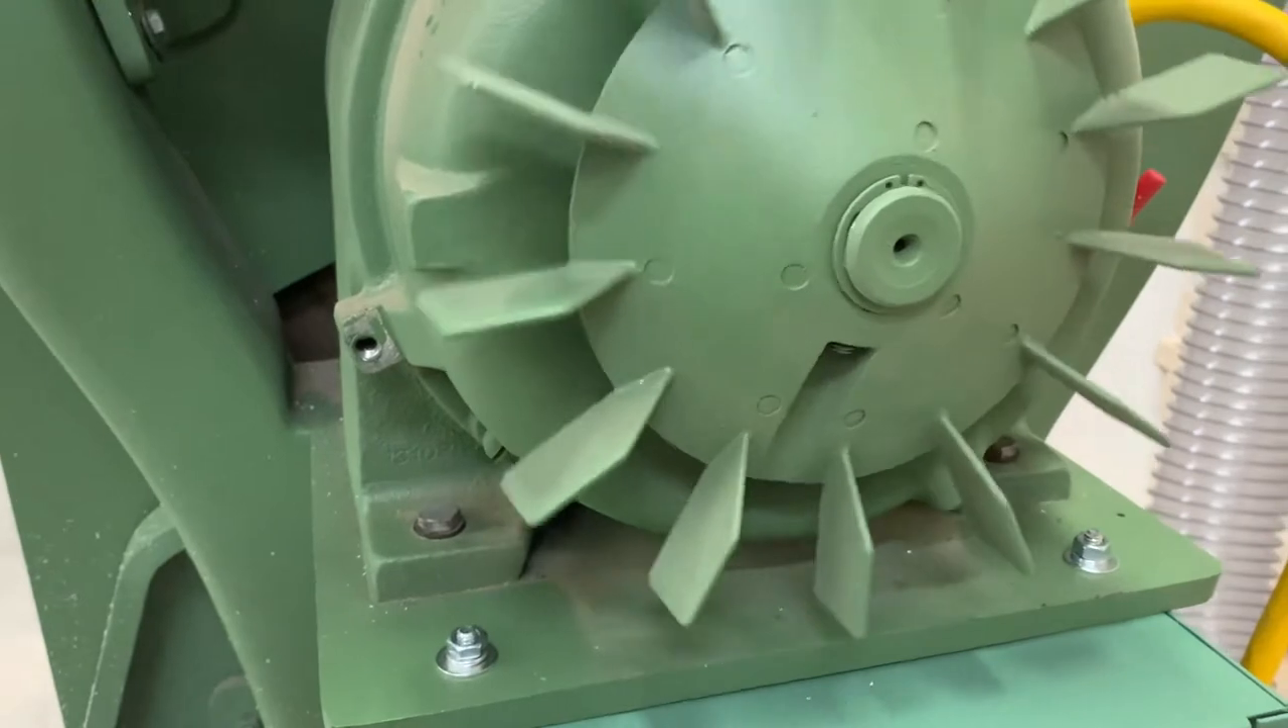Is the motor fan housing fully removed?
Yes.